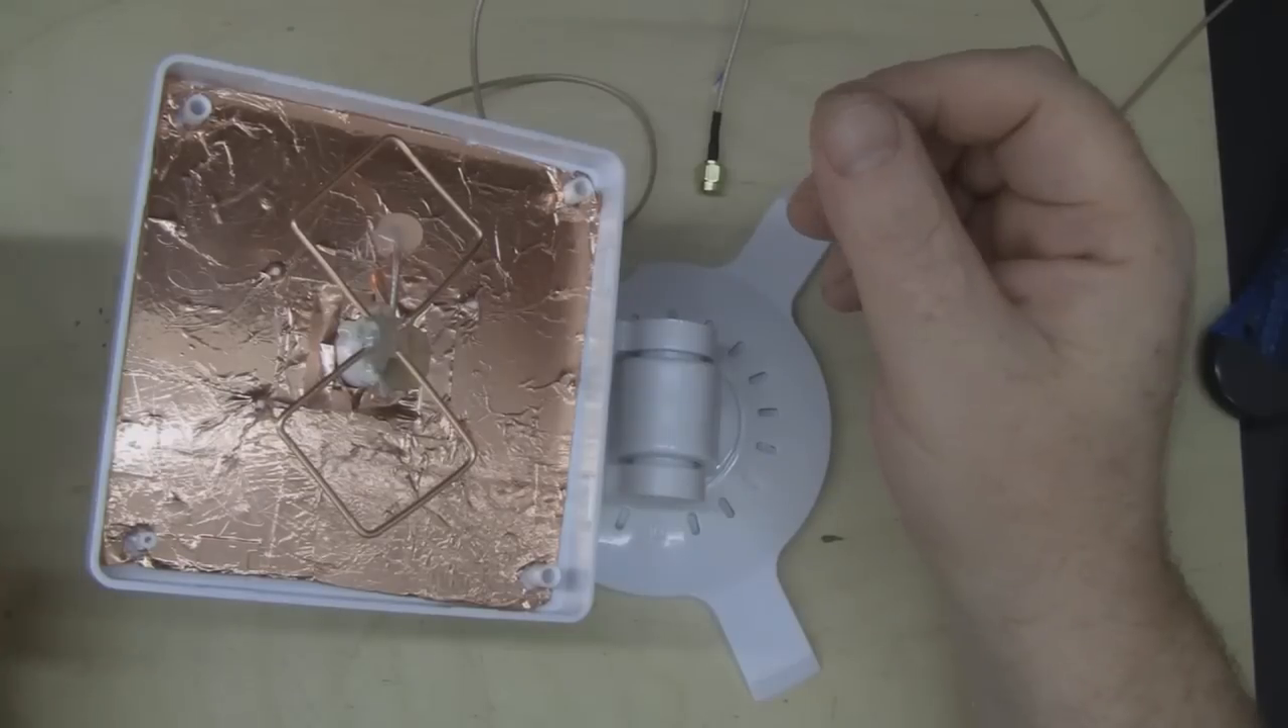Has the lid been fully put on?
No.